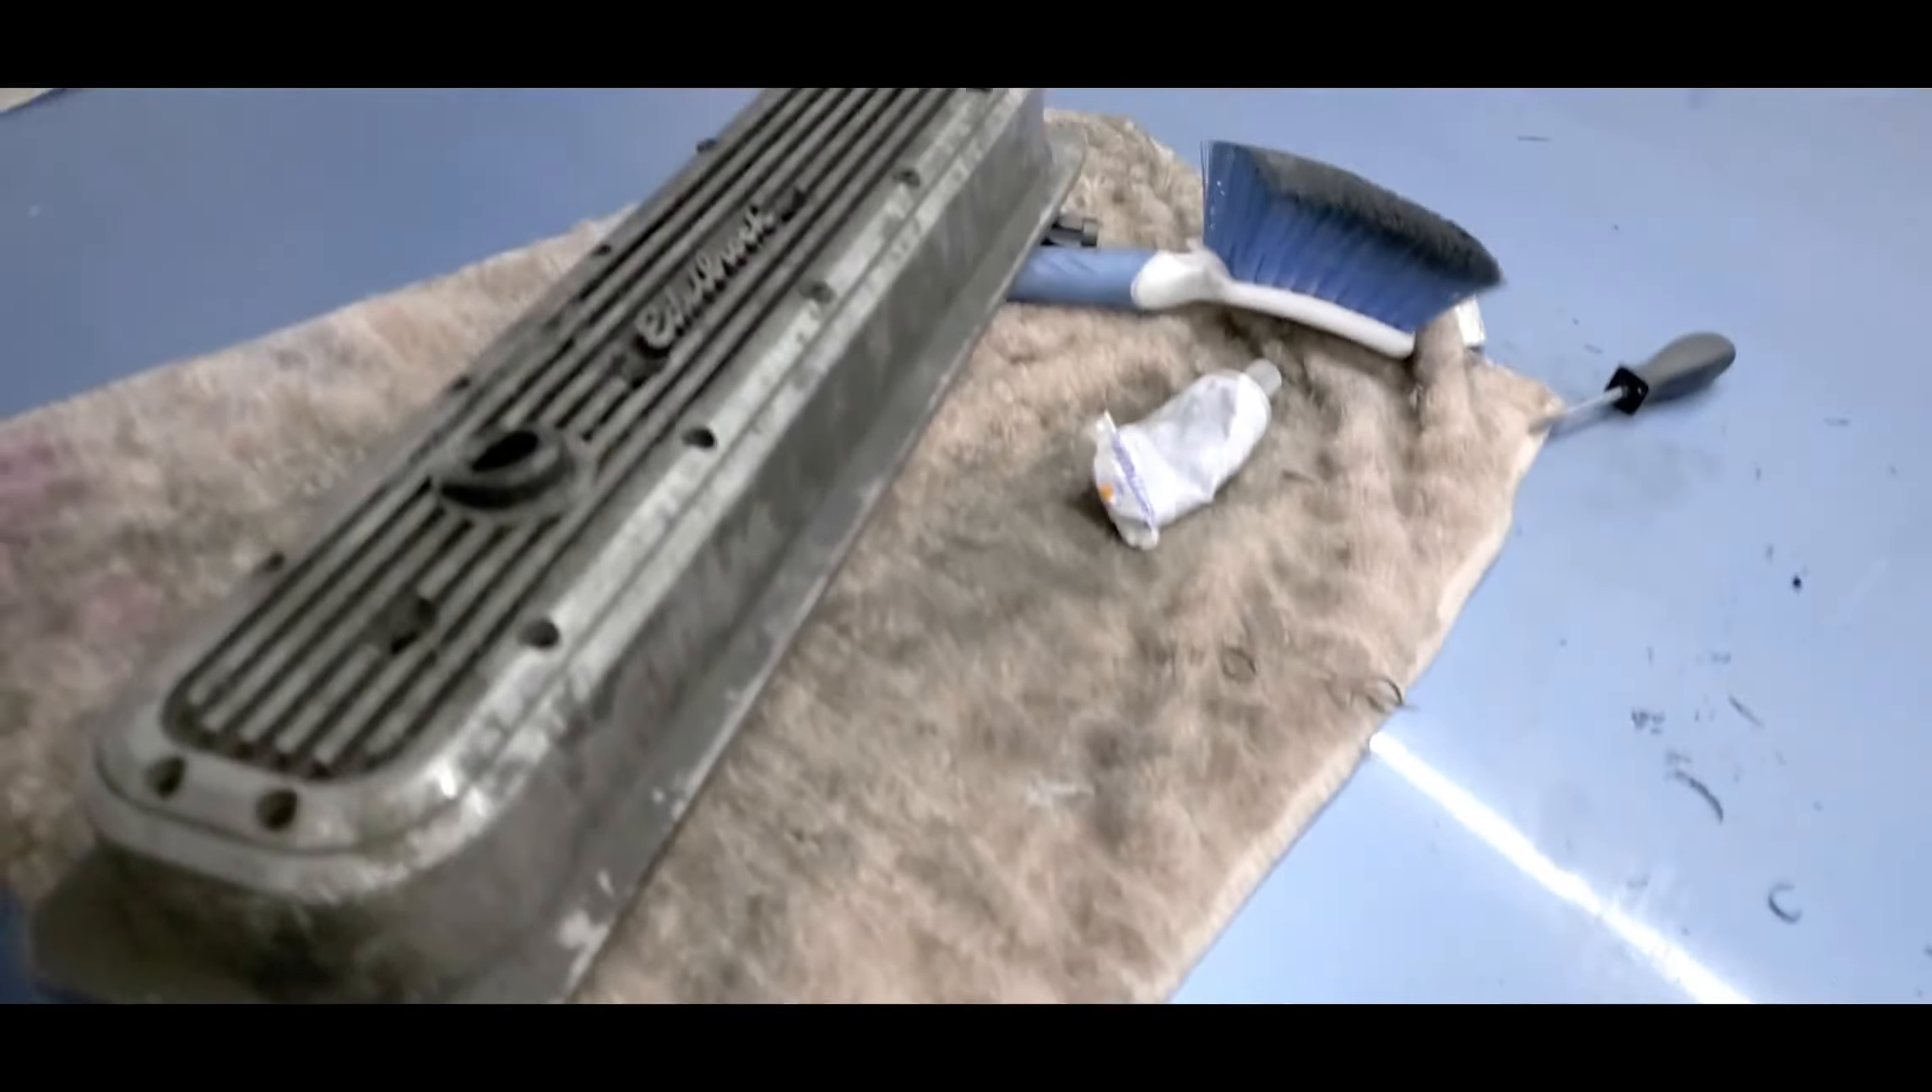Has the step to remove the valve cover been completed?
Yes.